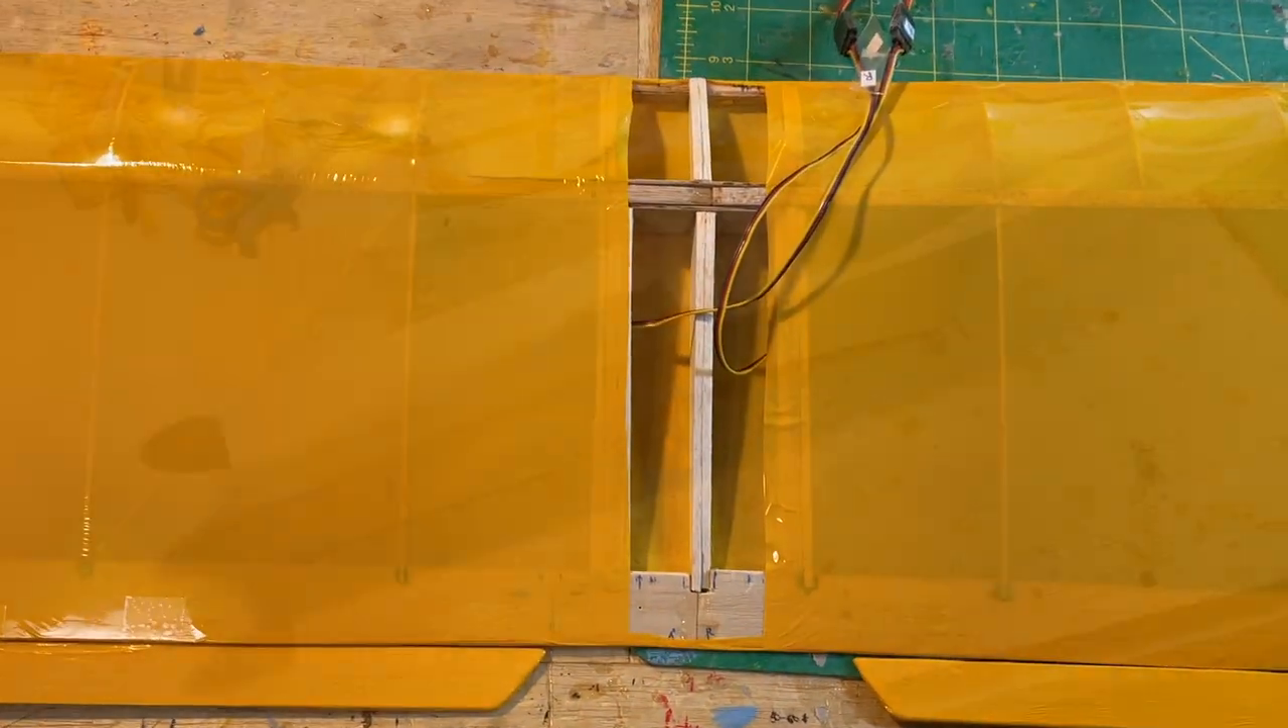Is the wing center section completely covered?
No.